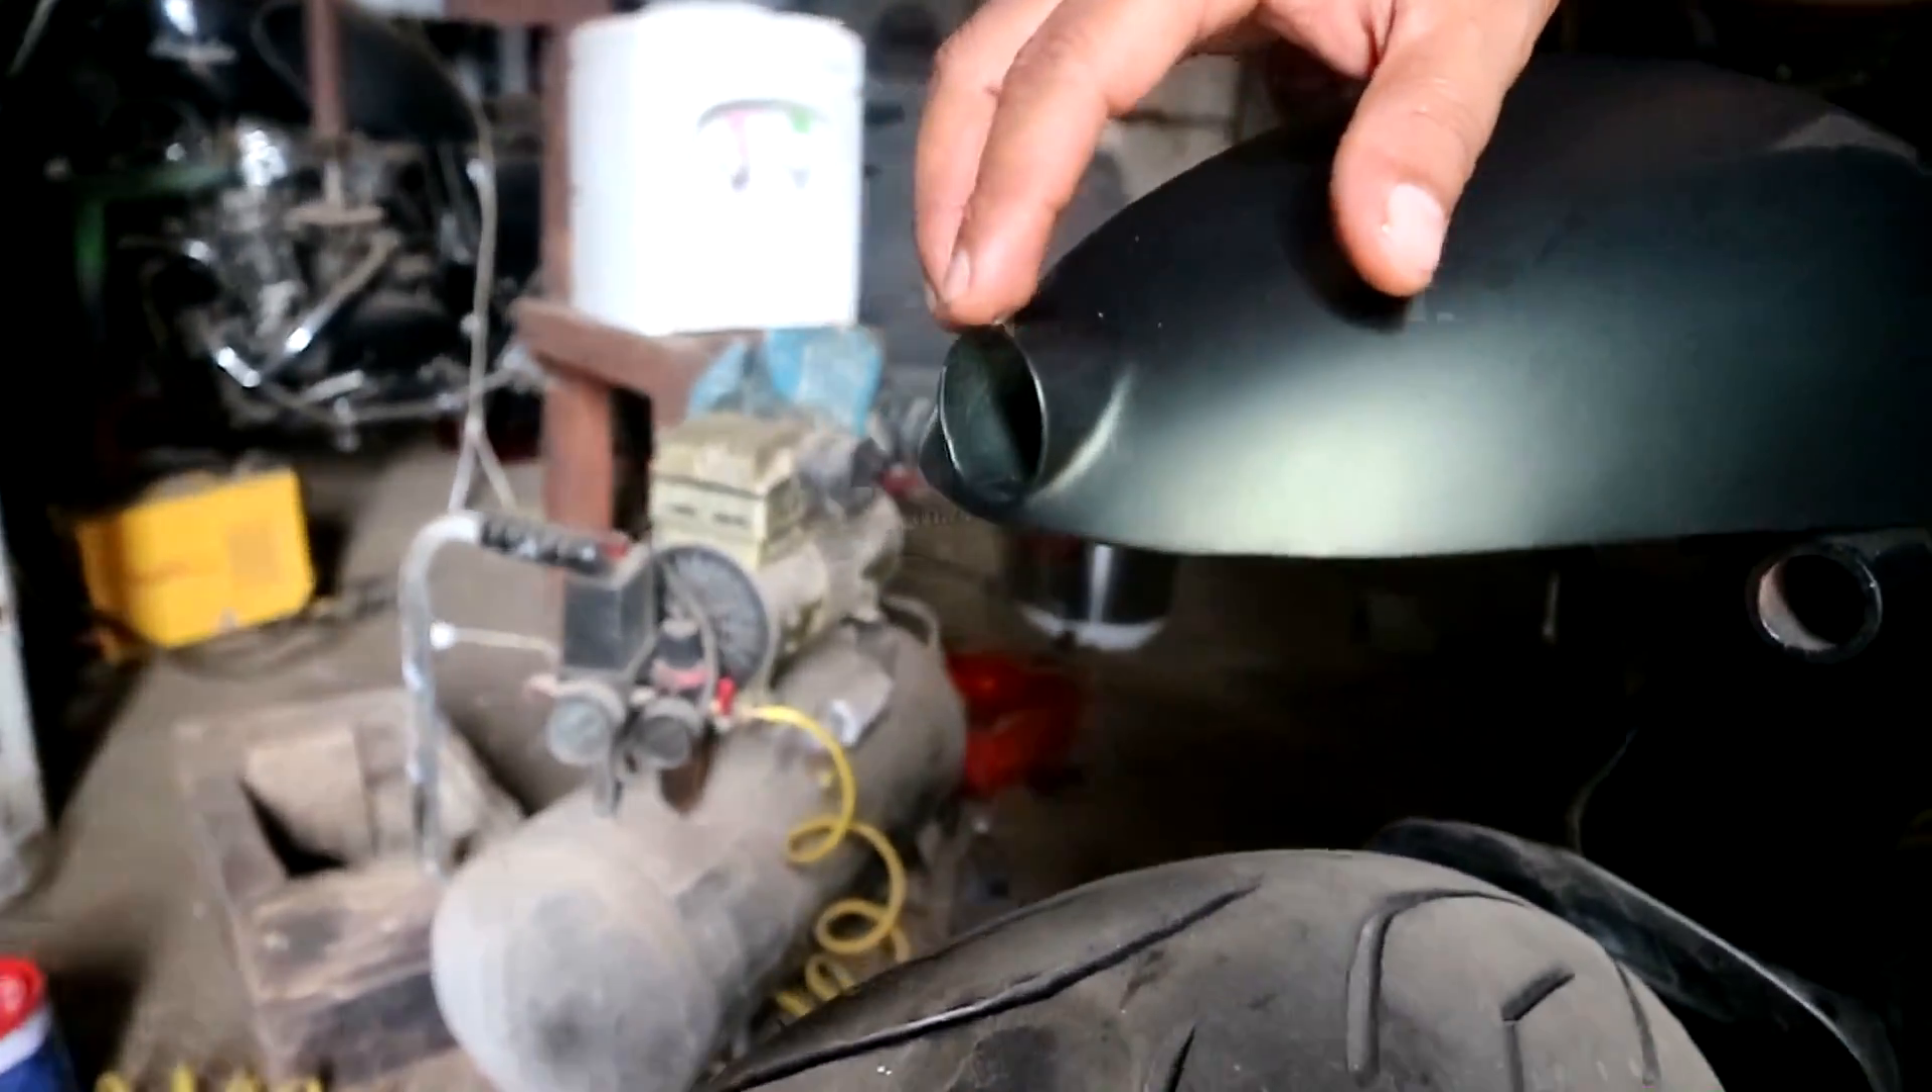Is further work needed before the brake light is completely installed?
Yes.